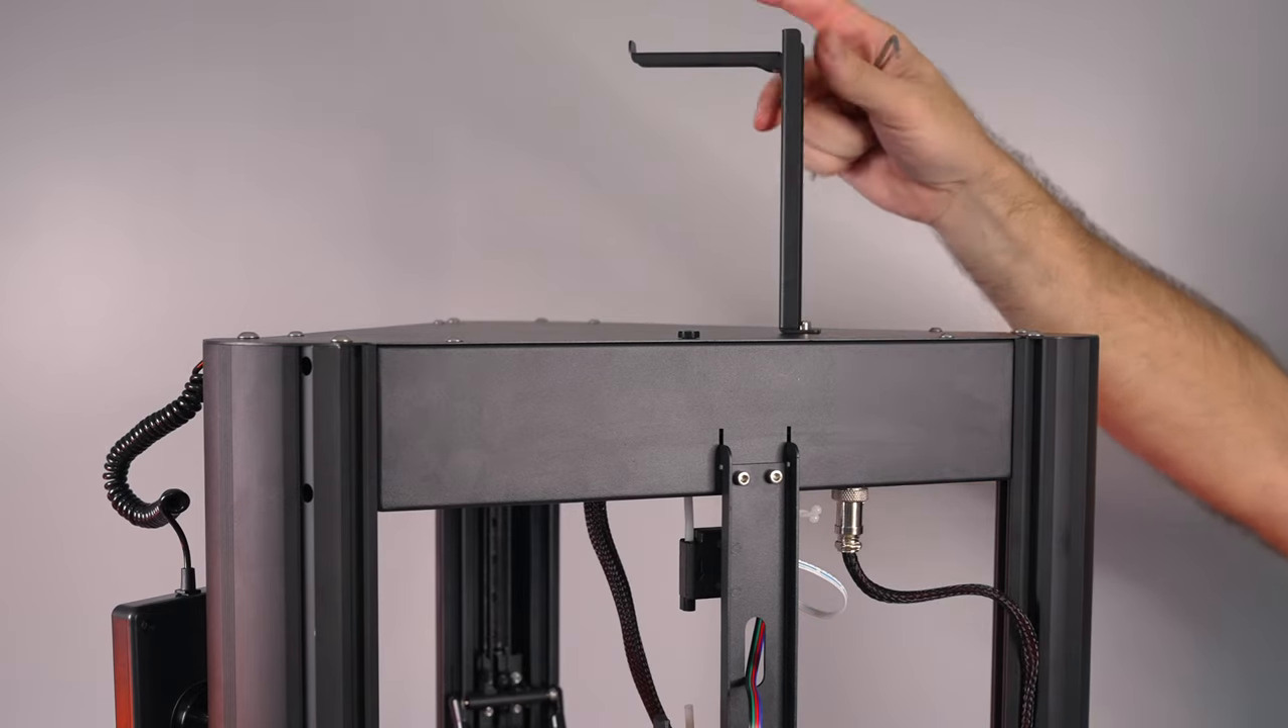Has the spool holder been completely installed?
Yes.